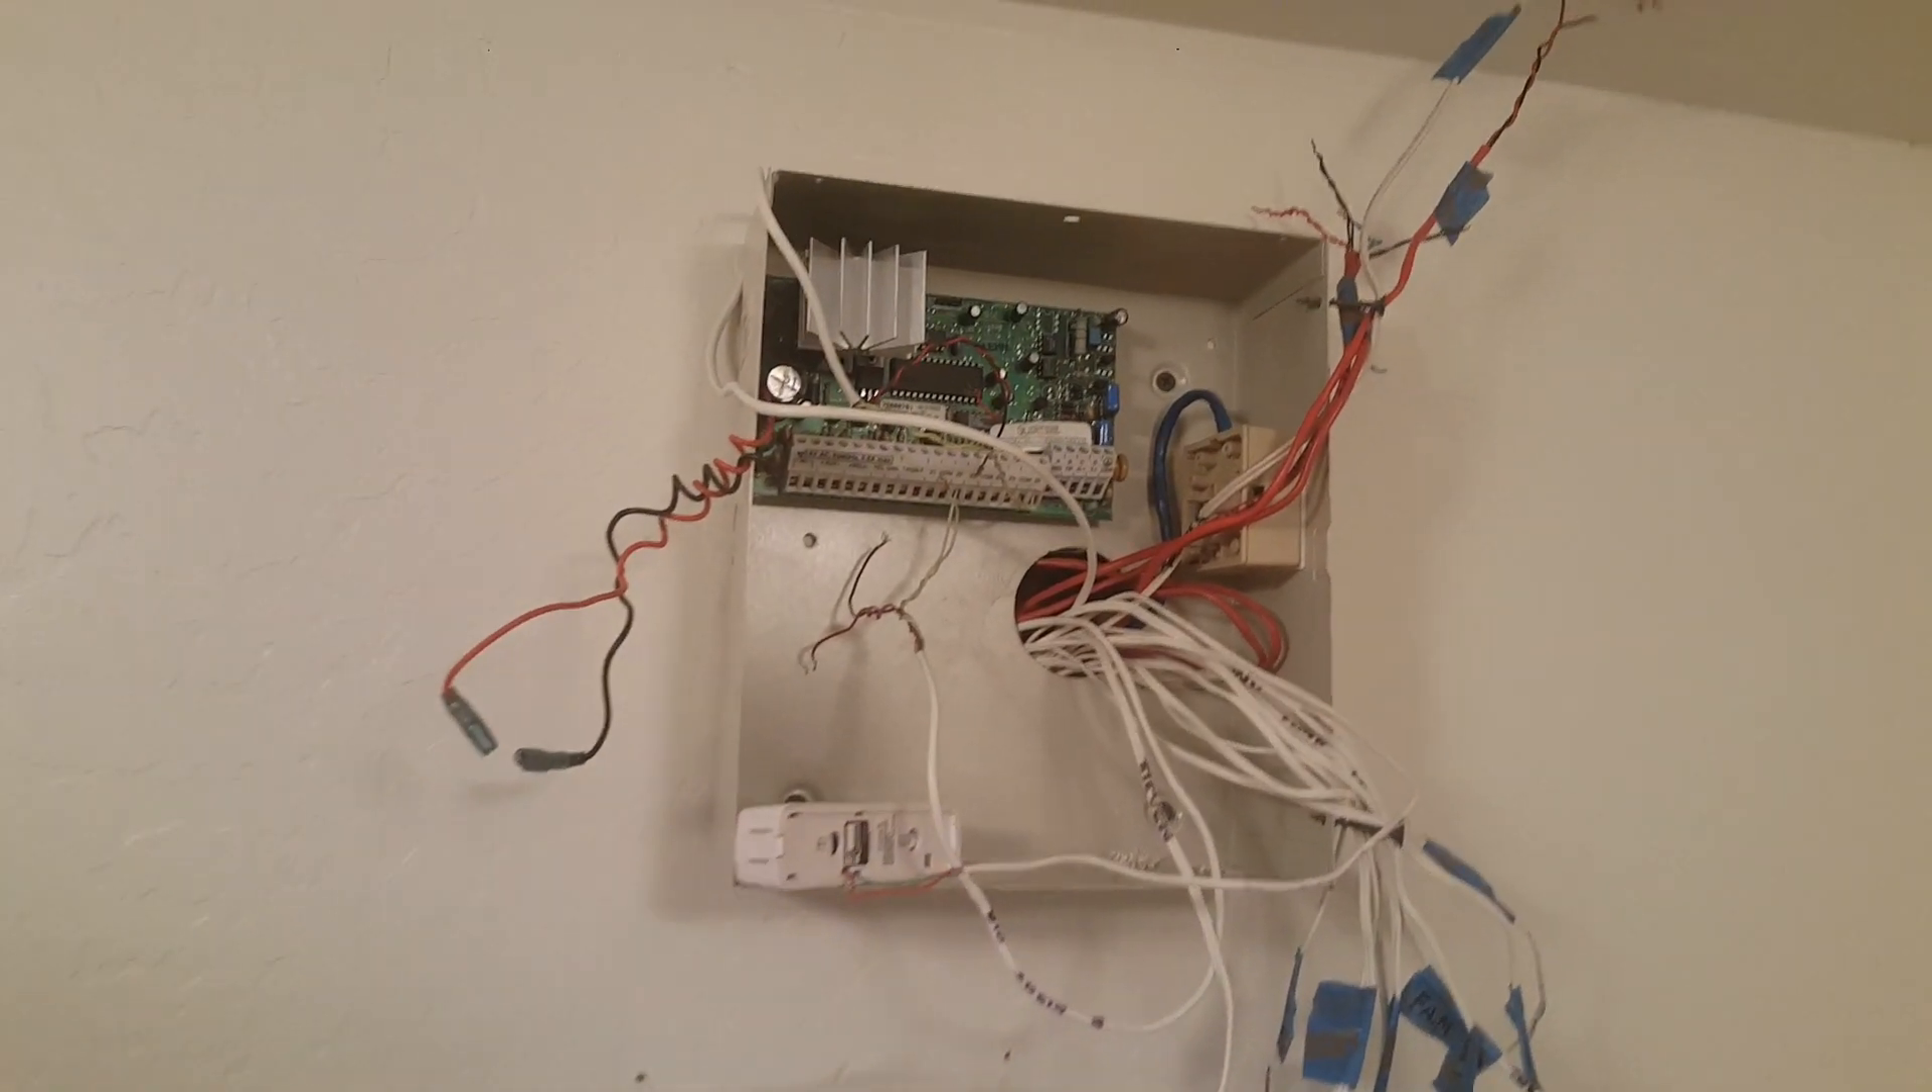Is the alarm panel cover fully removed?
Yes.